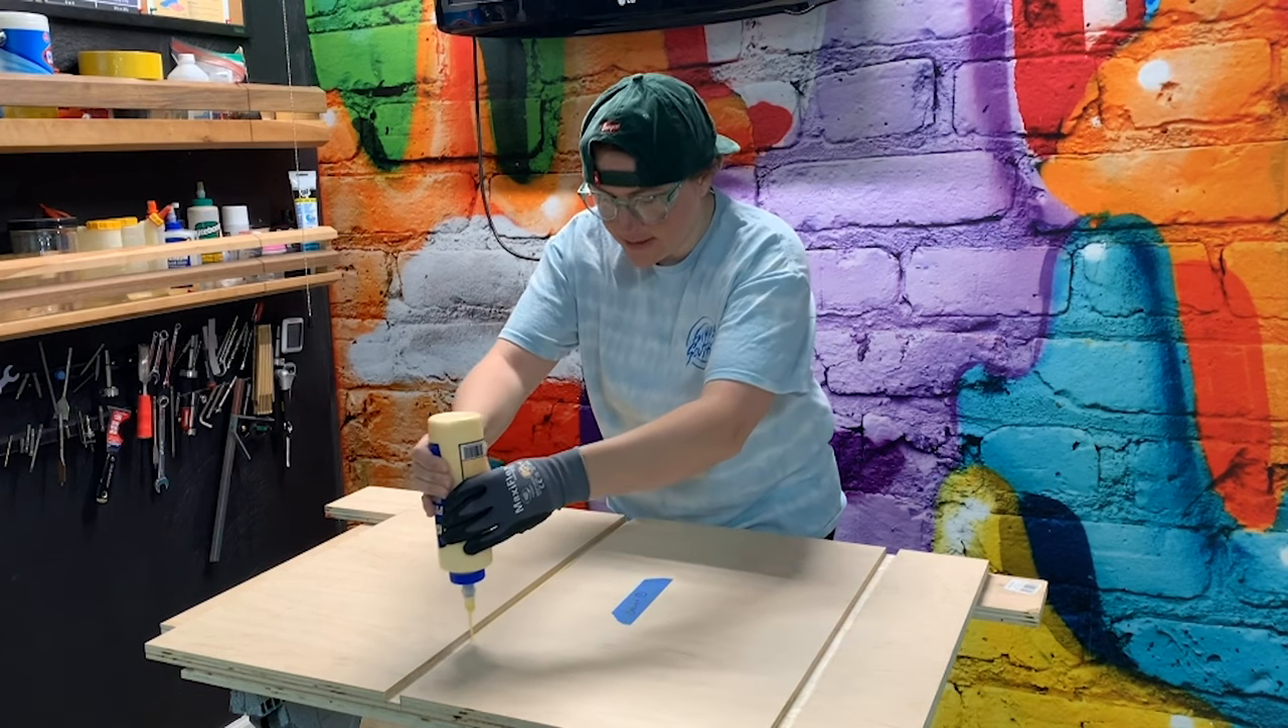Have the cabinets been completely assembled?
No.